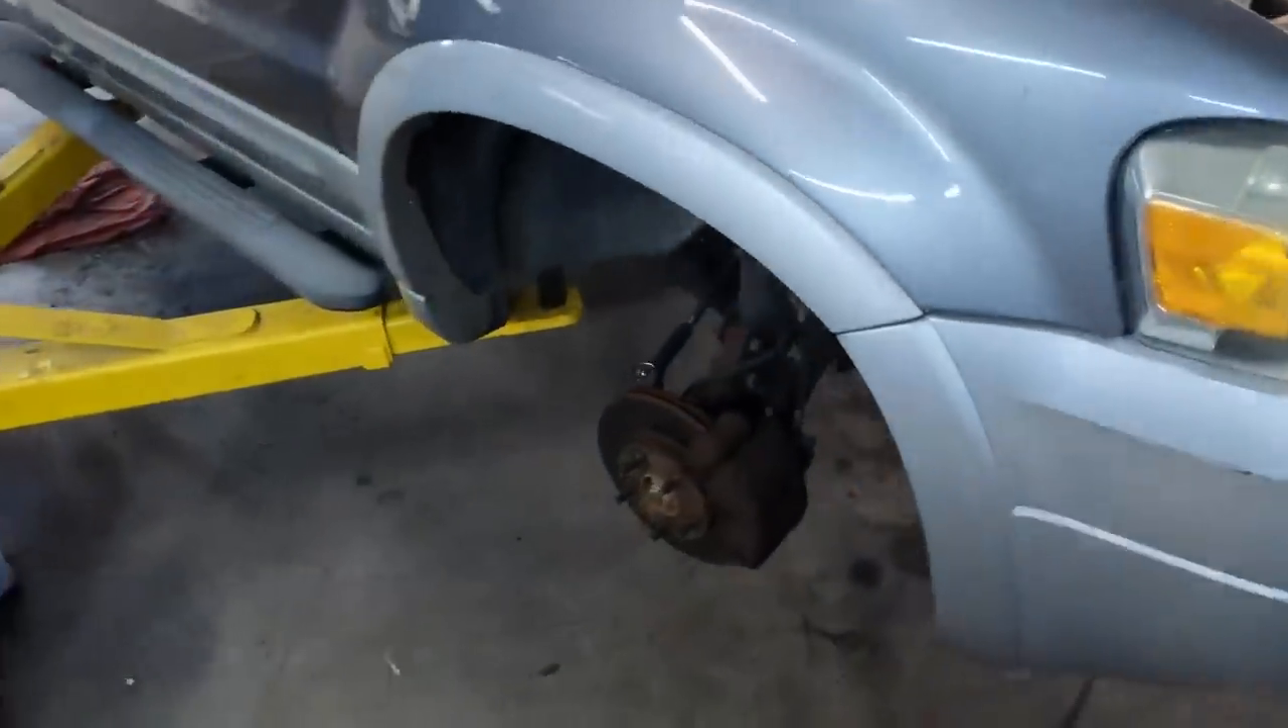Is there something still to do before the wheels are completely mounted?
Yes.